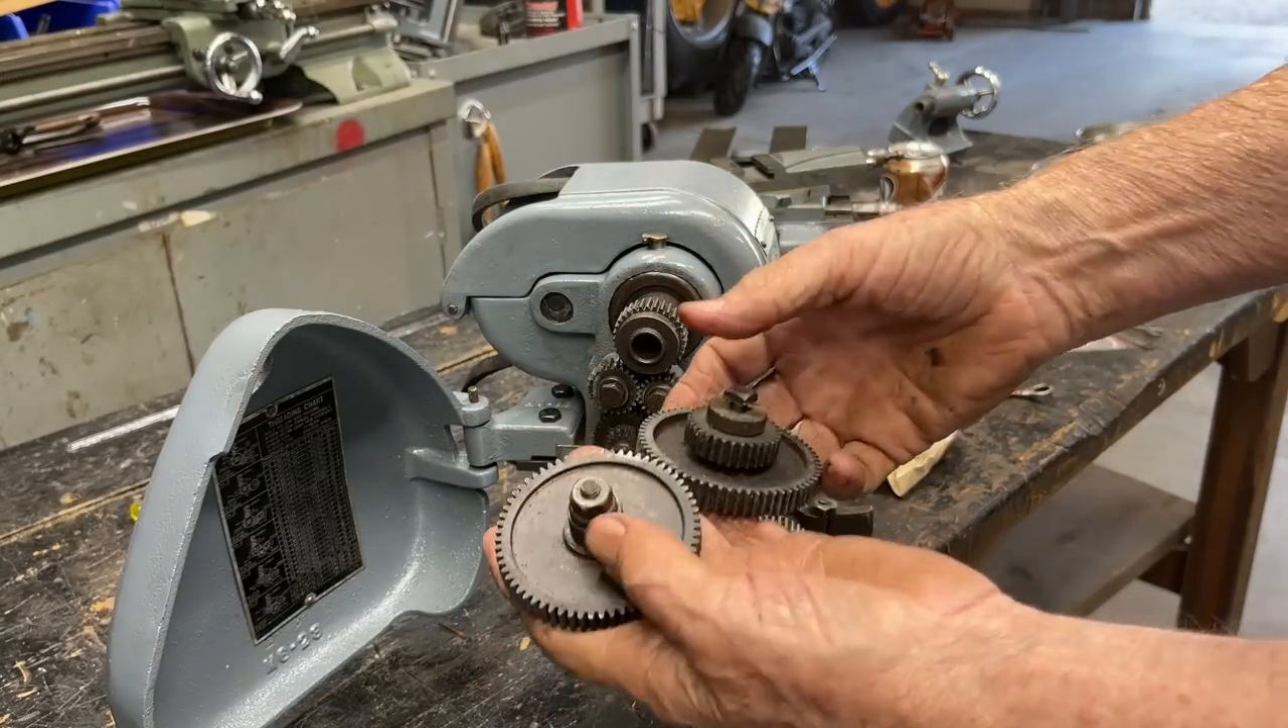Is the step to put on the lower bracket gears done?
No.